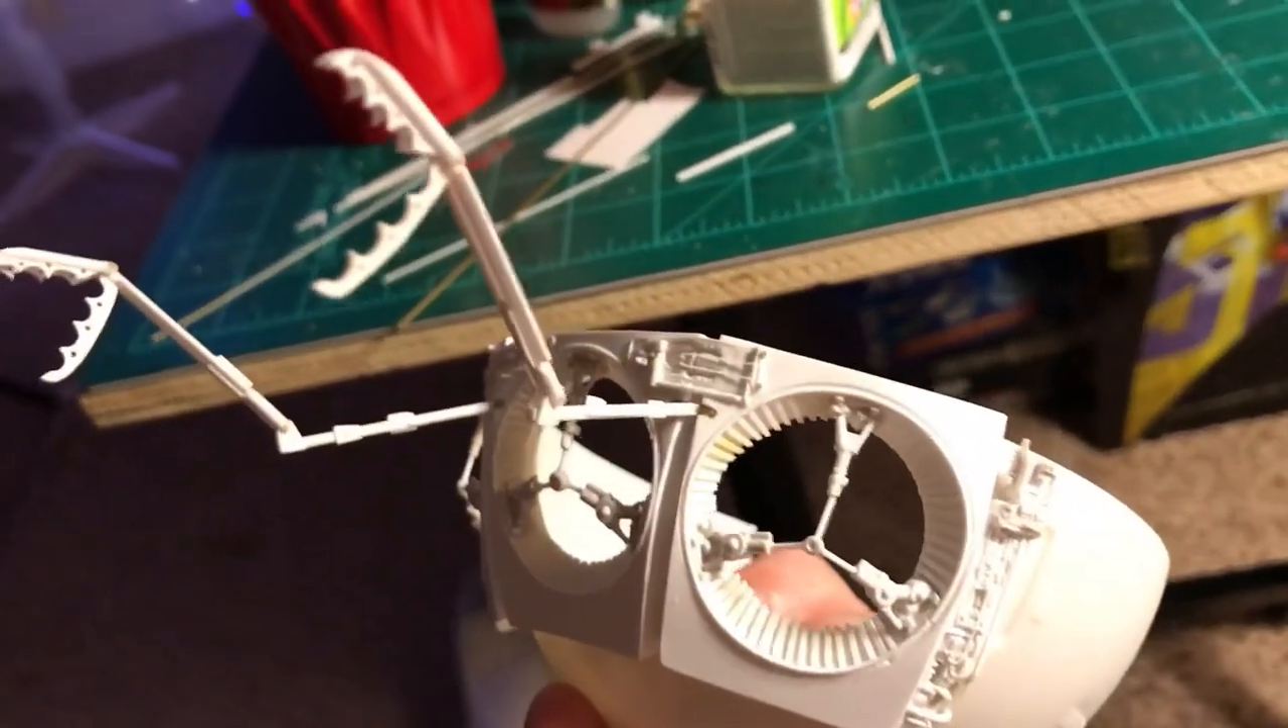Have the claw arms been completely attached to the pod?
Yes.